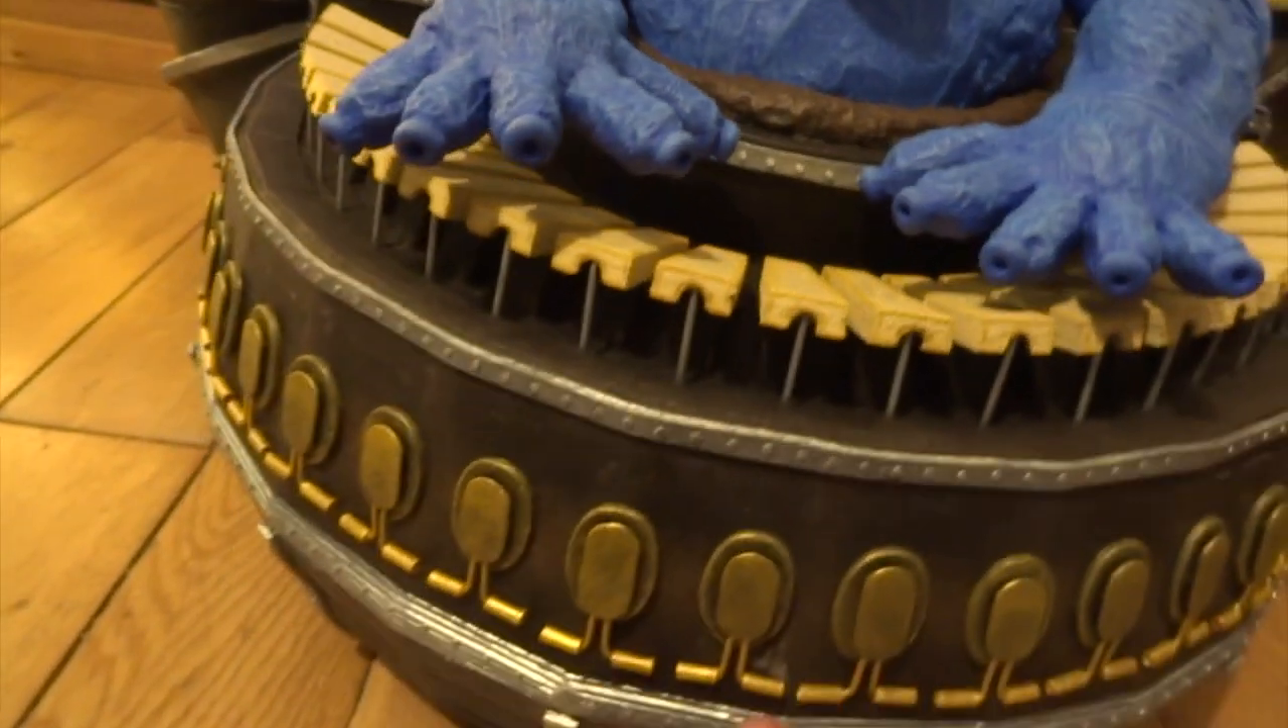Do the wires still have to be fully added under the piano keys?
No.